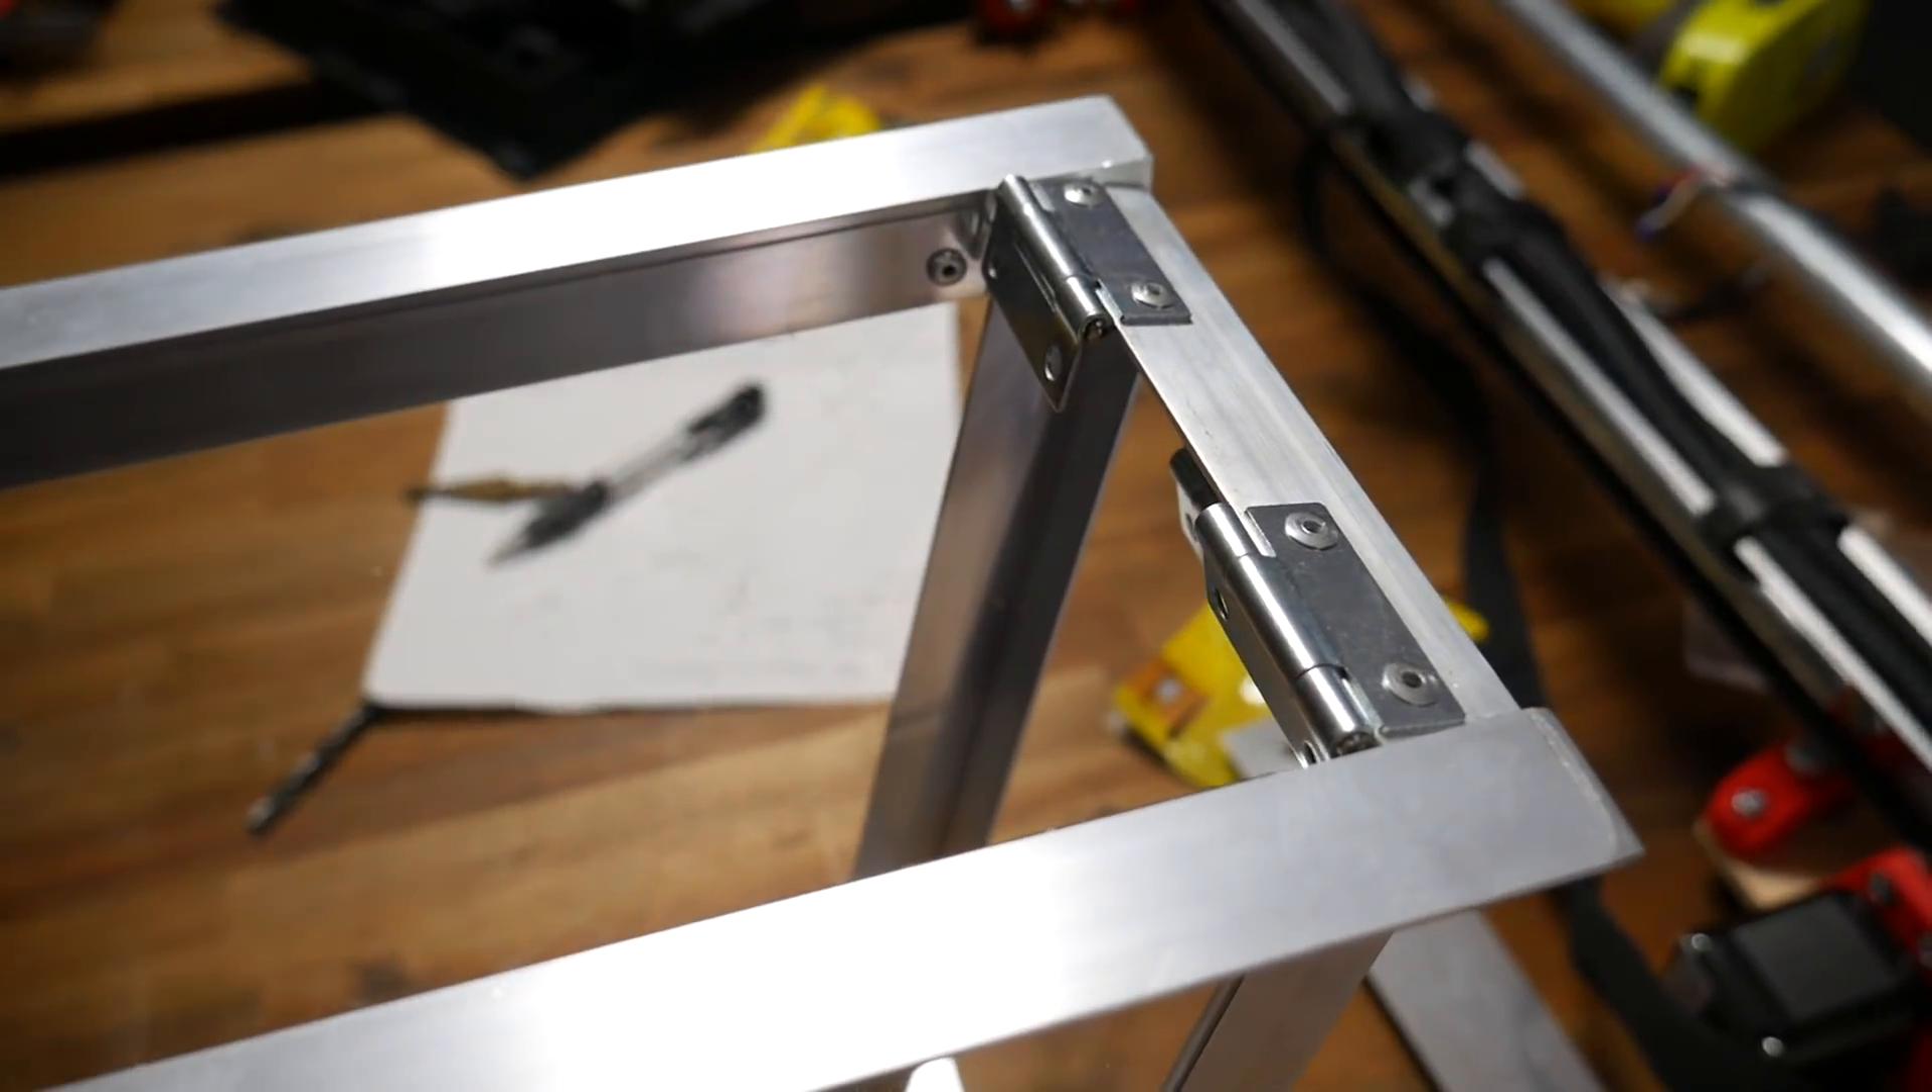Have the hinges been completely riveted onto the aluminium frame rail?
Yes.